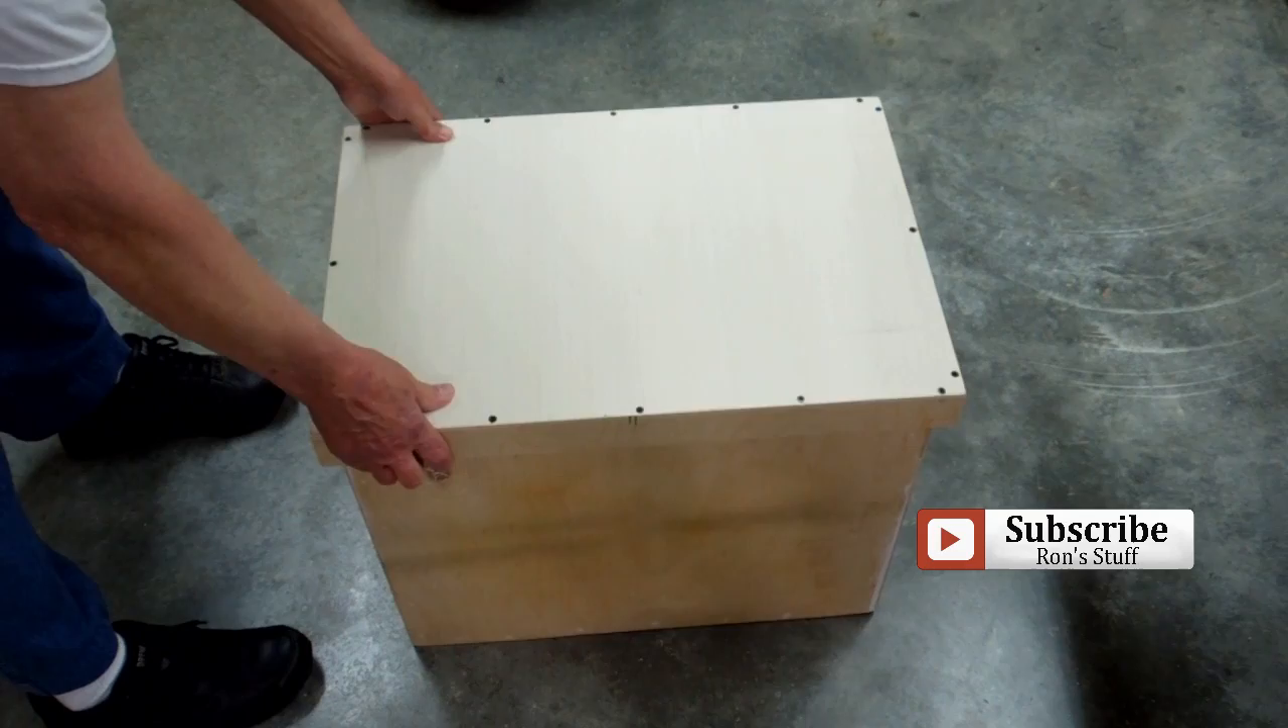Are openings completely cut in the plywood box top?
No.